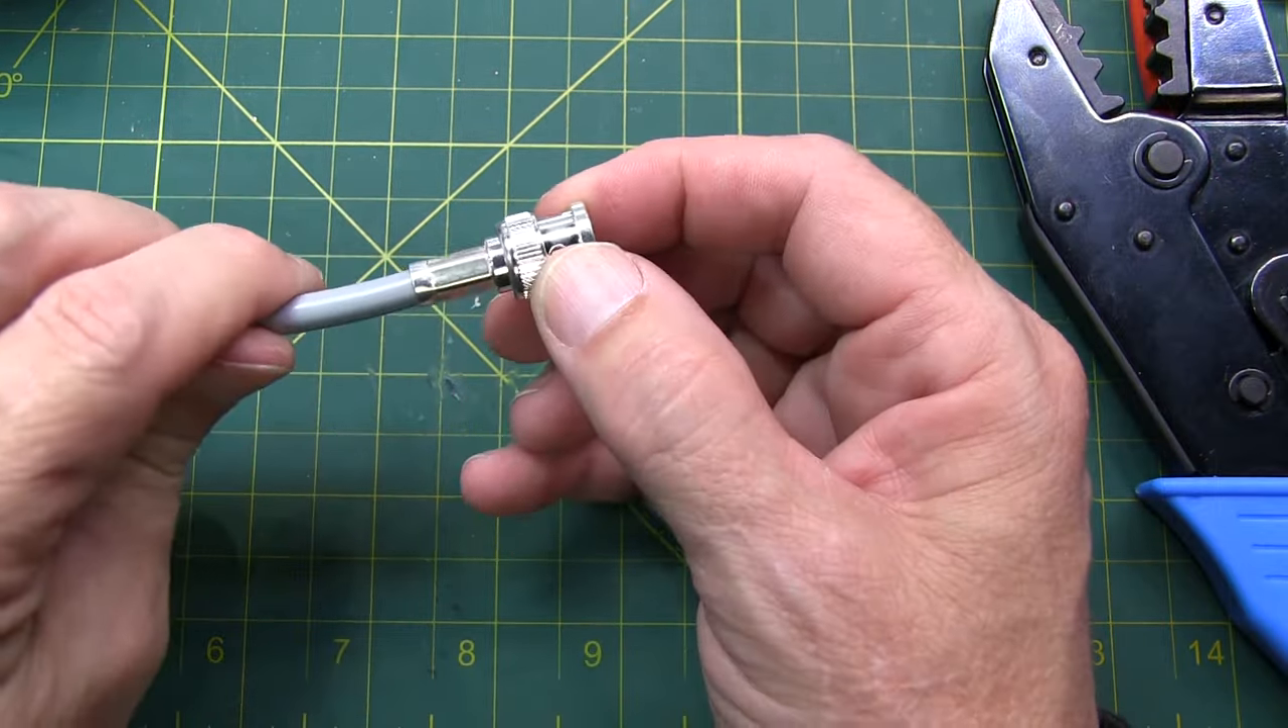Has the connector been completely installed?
Yes.